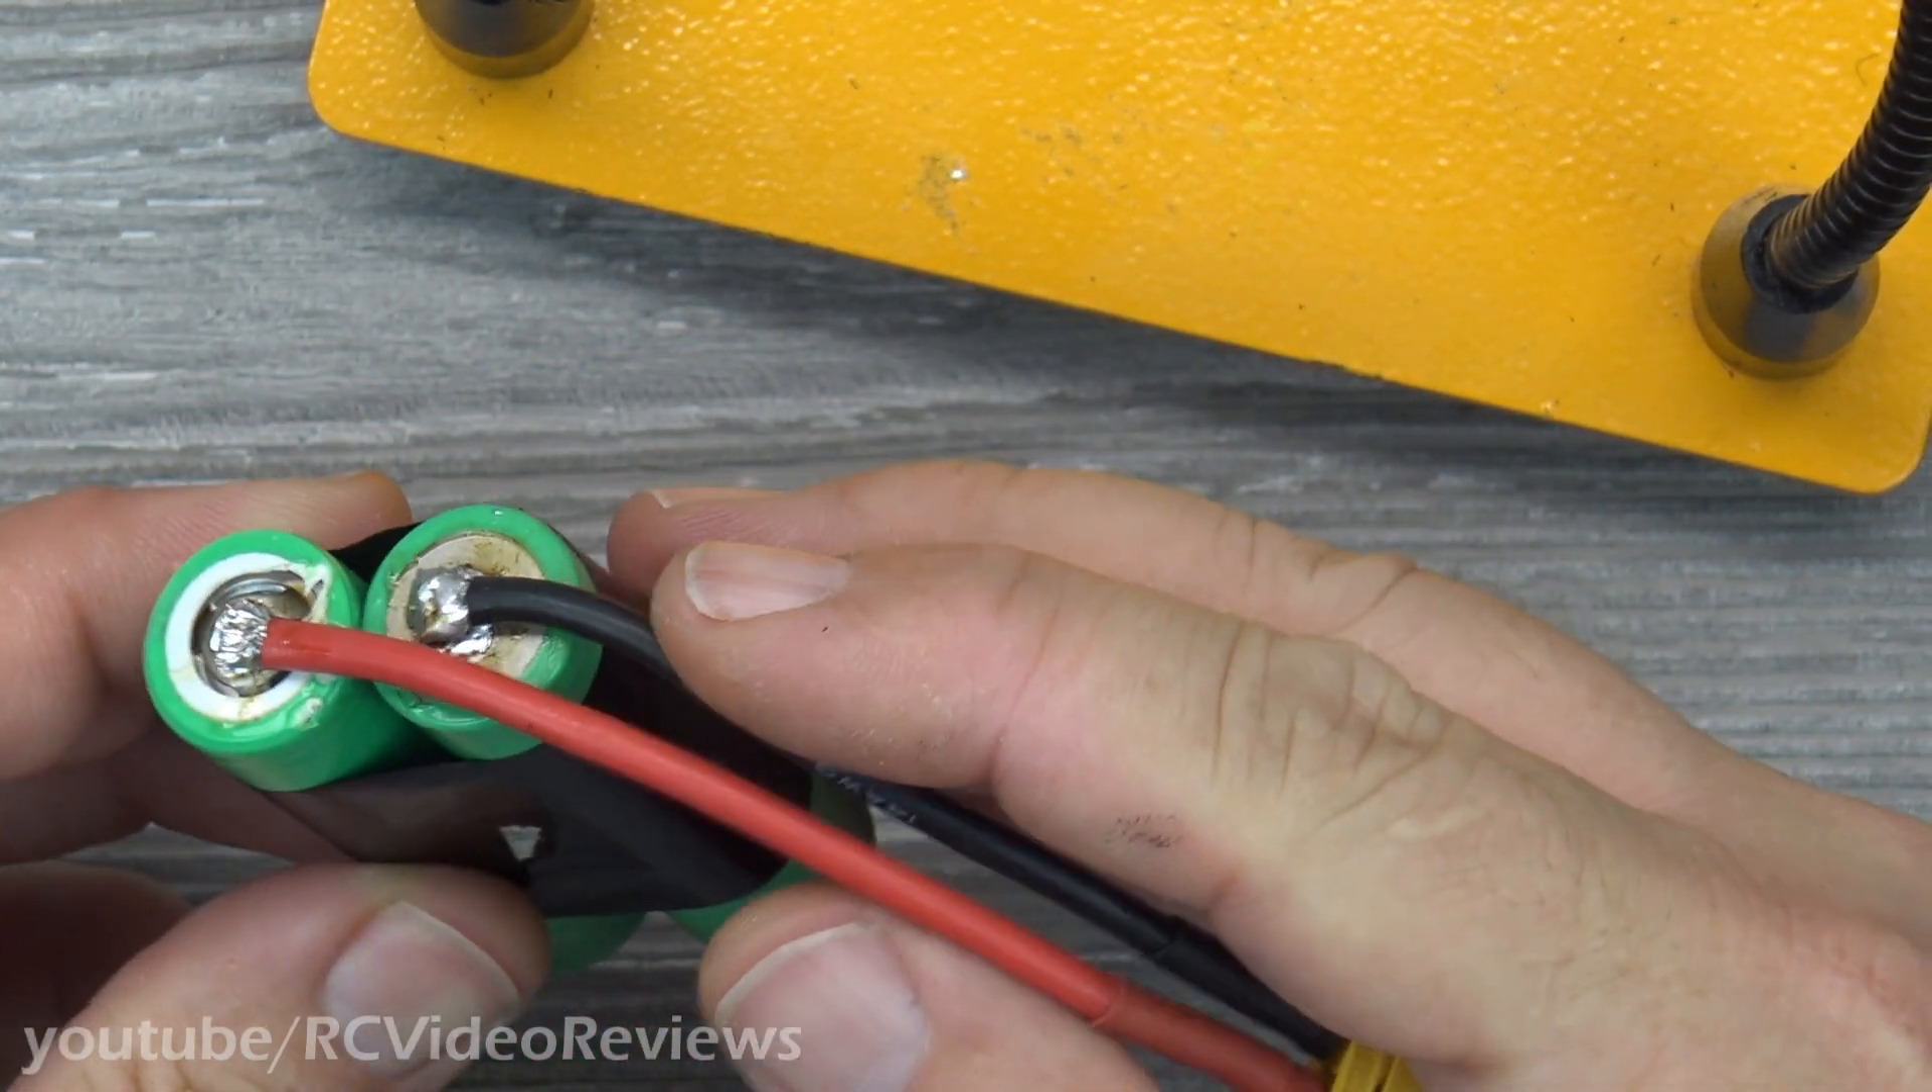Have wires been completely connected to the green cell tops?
Yes.